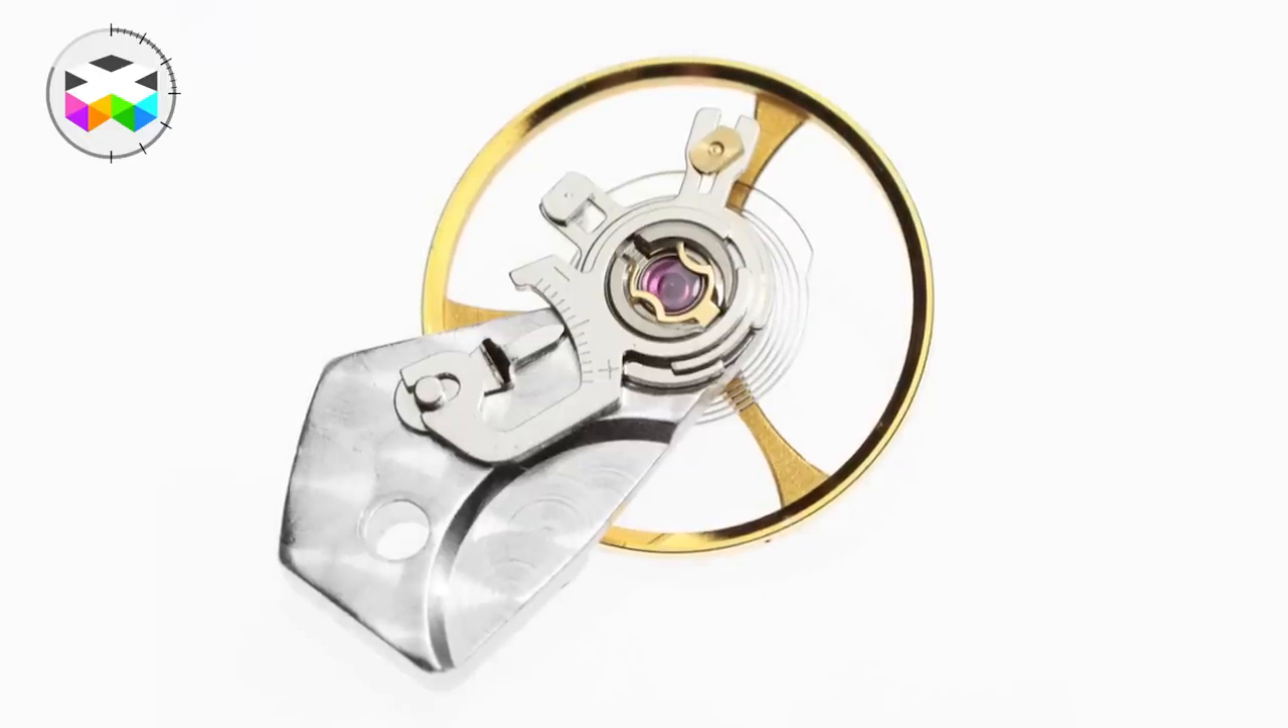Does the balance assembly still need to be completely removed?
No.